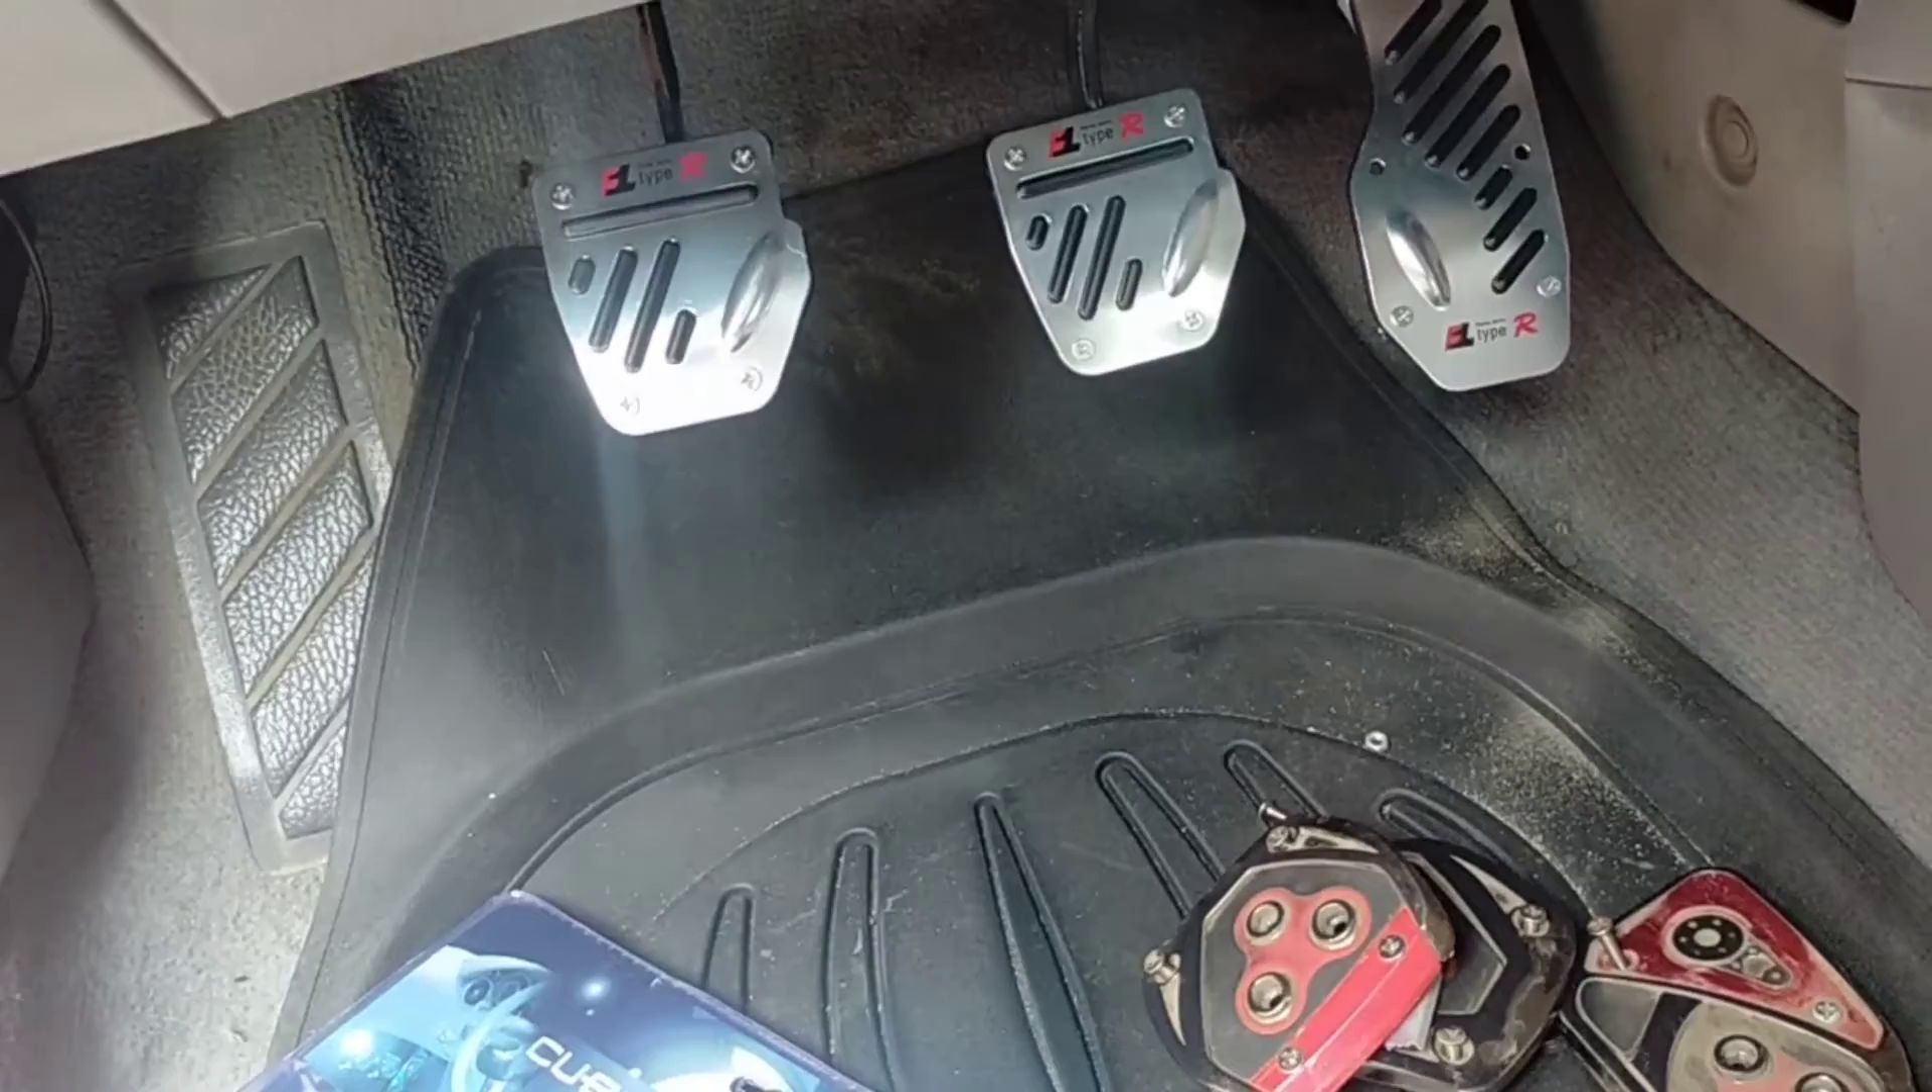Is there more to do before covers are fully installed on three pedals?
No.